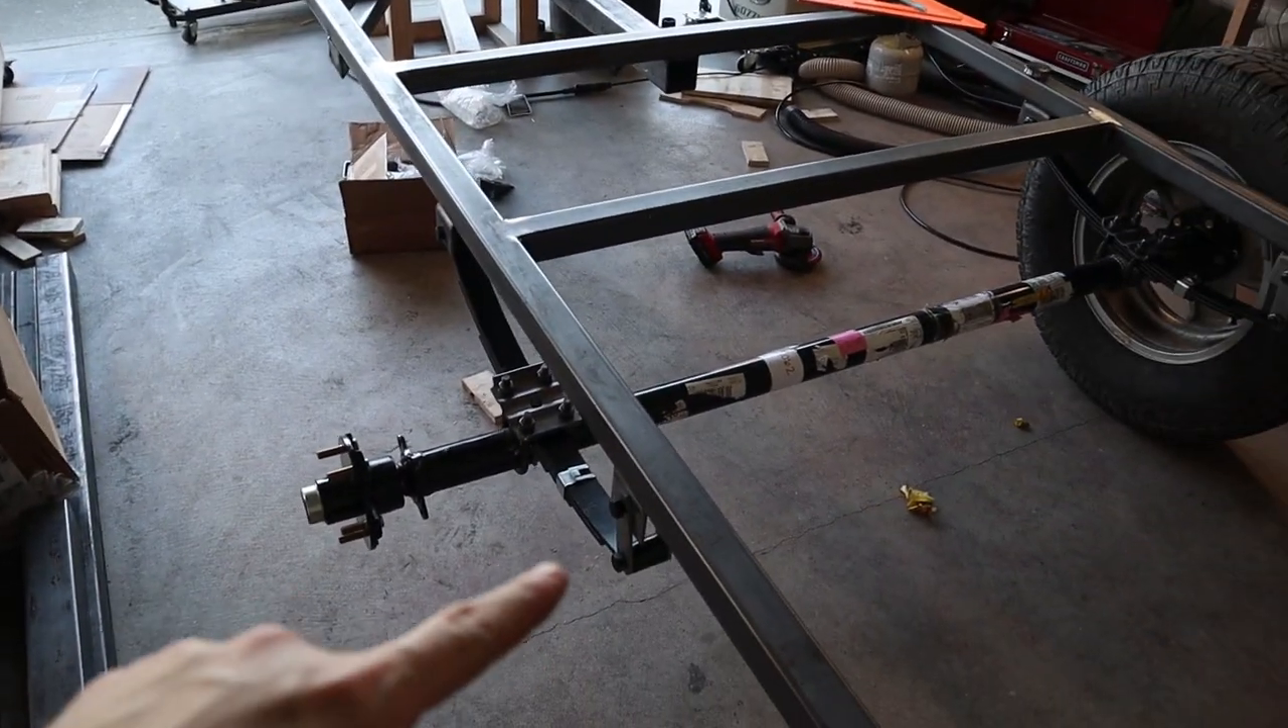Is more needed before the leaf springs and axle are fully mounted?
No.